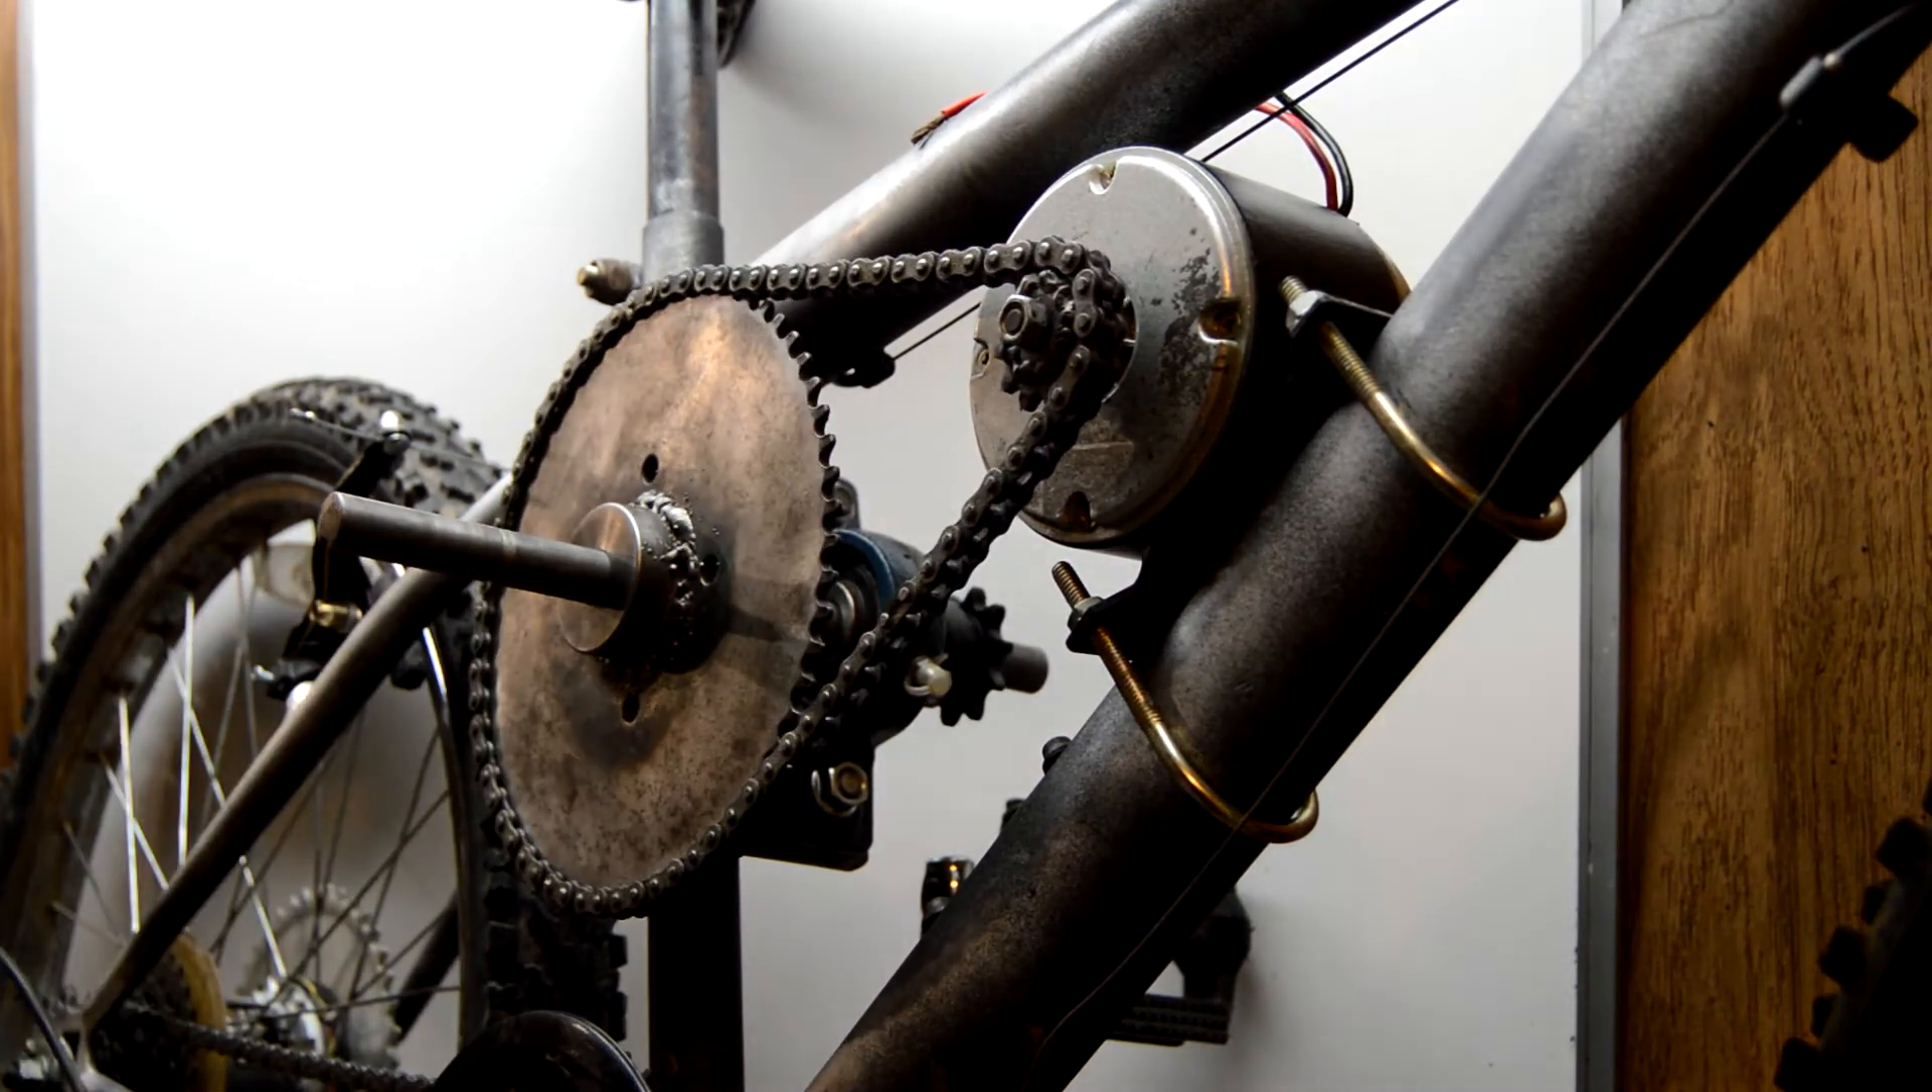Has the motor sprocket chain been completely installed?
Yes.